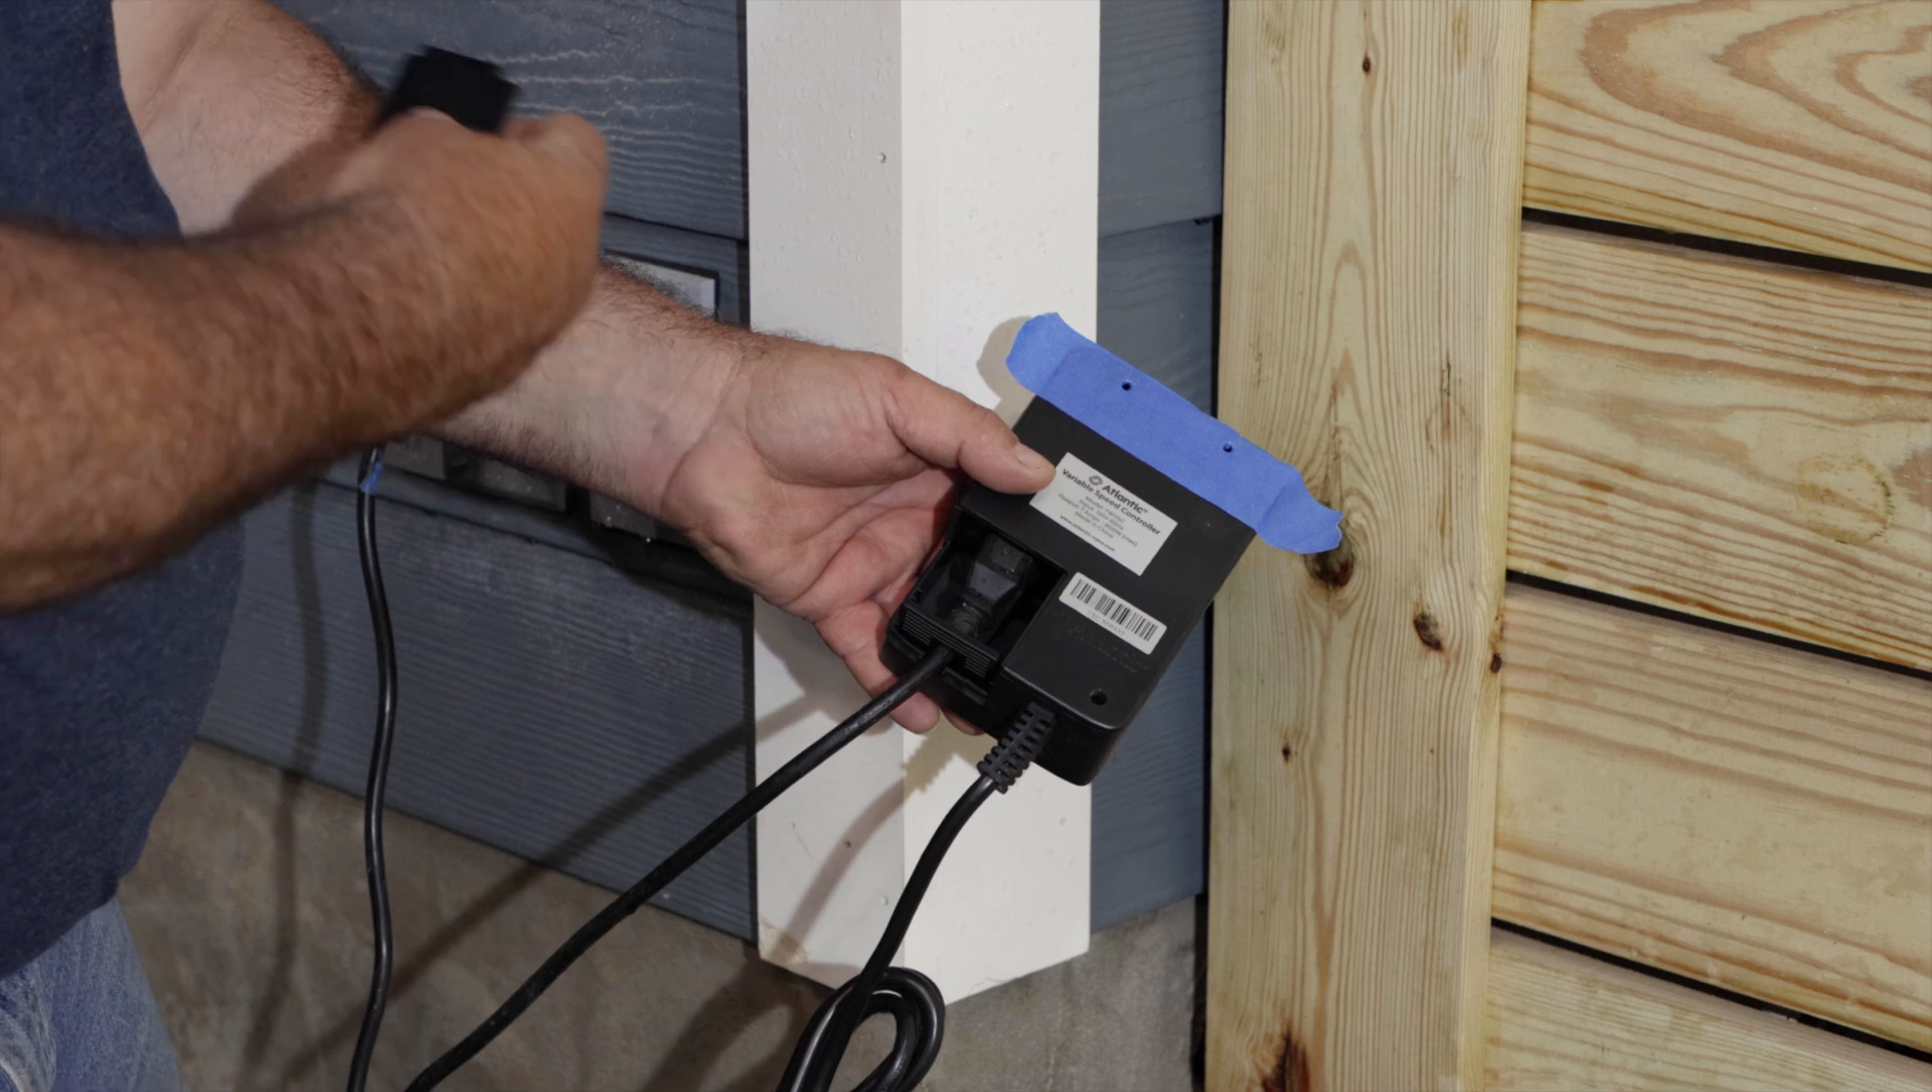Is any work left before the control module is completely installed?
Yes.